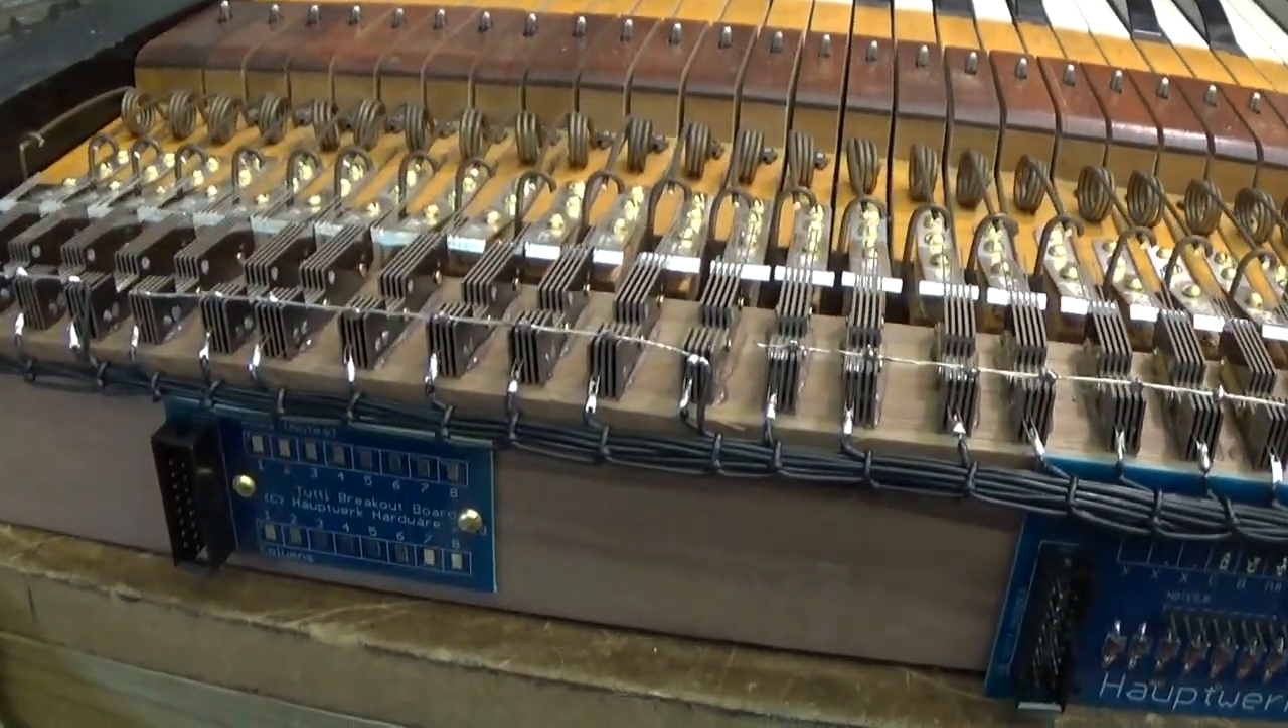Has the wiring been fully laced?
Yes.